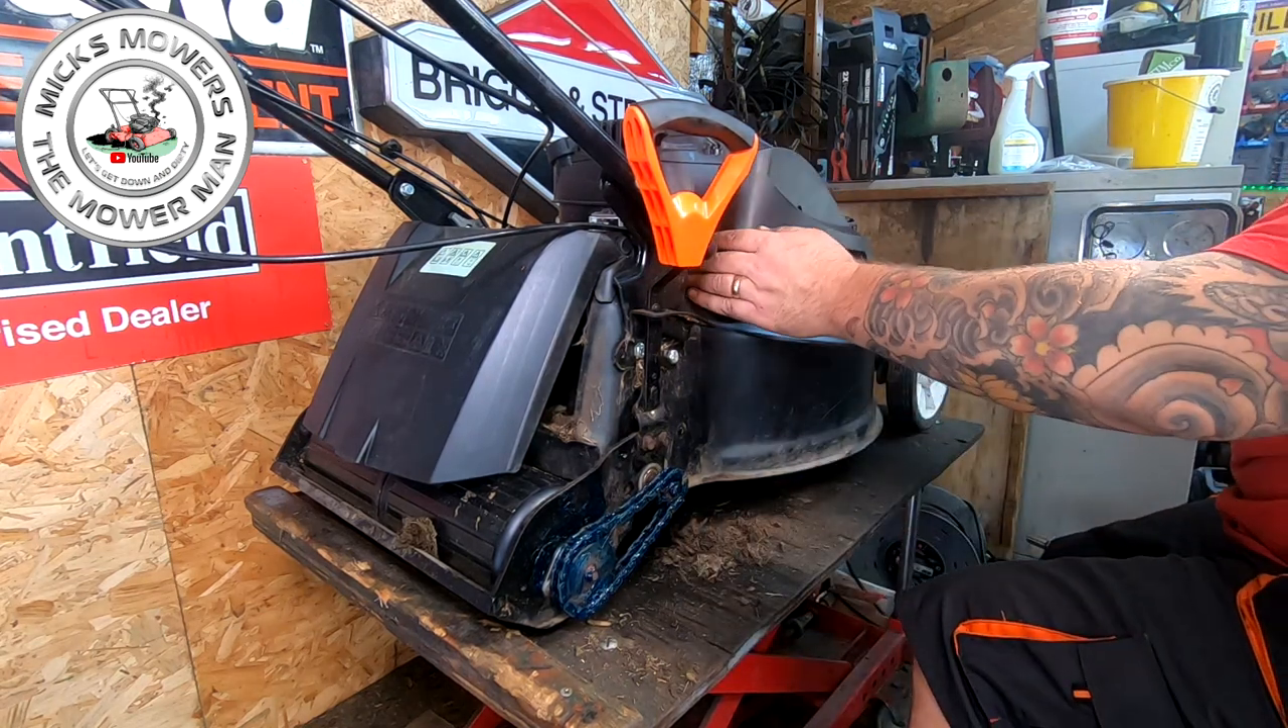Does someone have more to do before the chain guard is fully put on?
Yes.